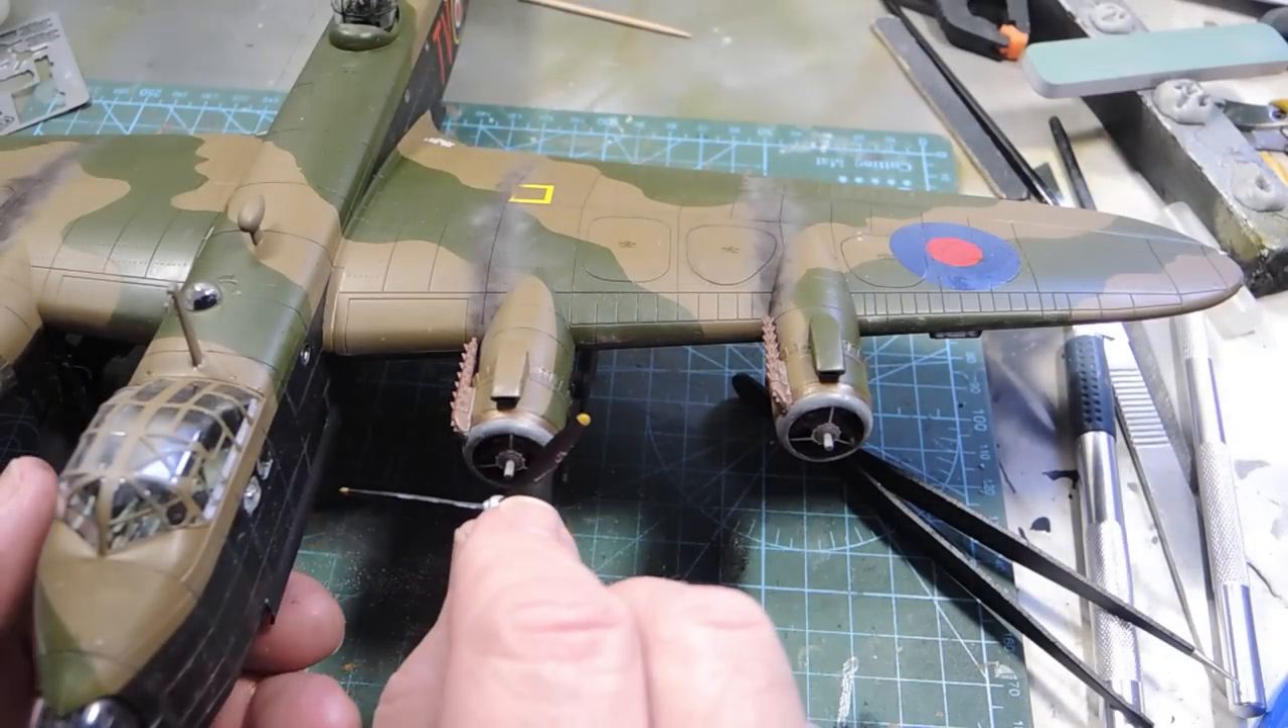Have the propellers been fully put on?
No.